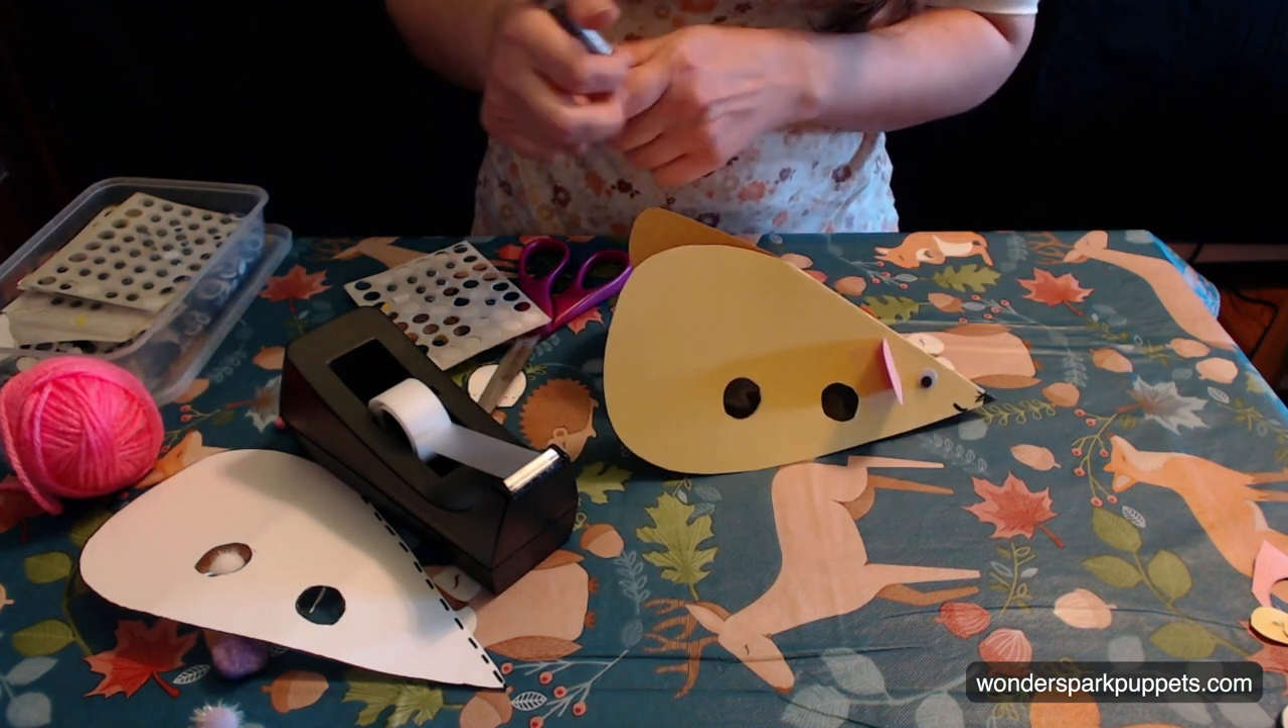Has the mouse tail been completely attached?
No.